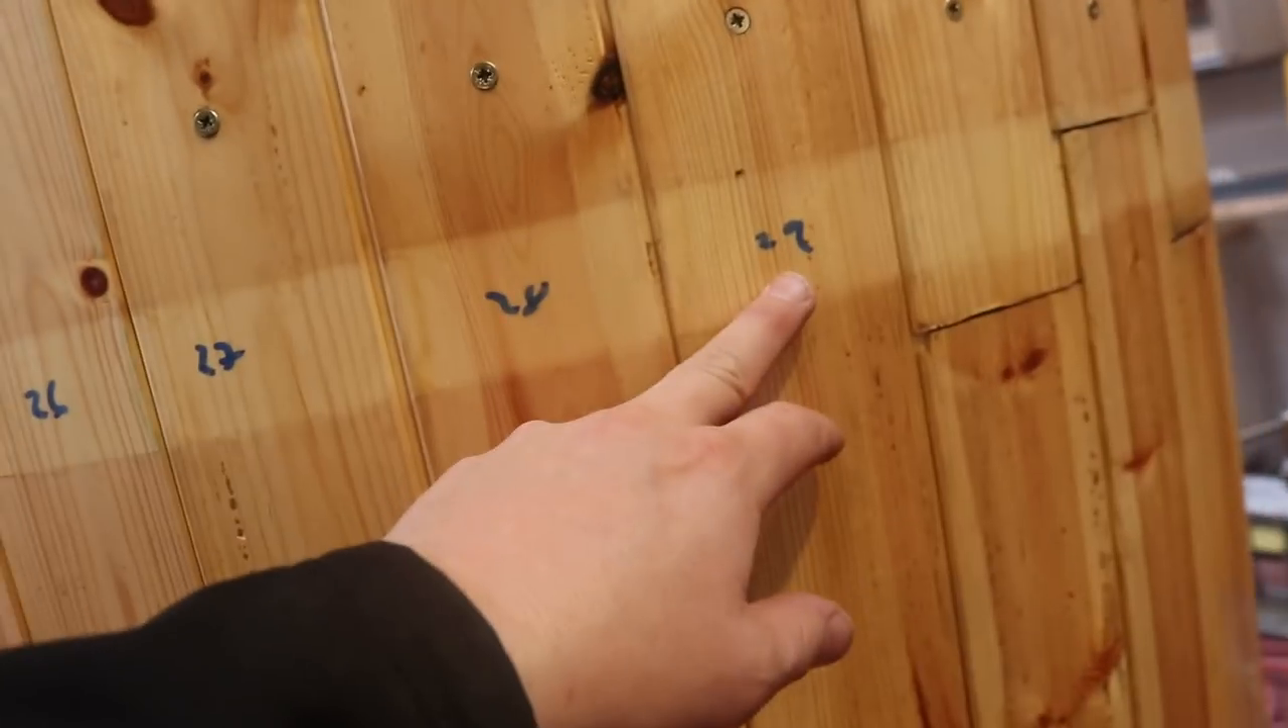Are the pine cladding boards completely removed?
No.